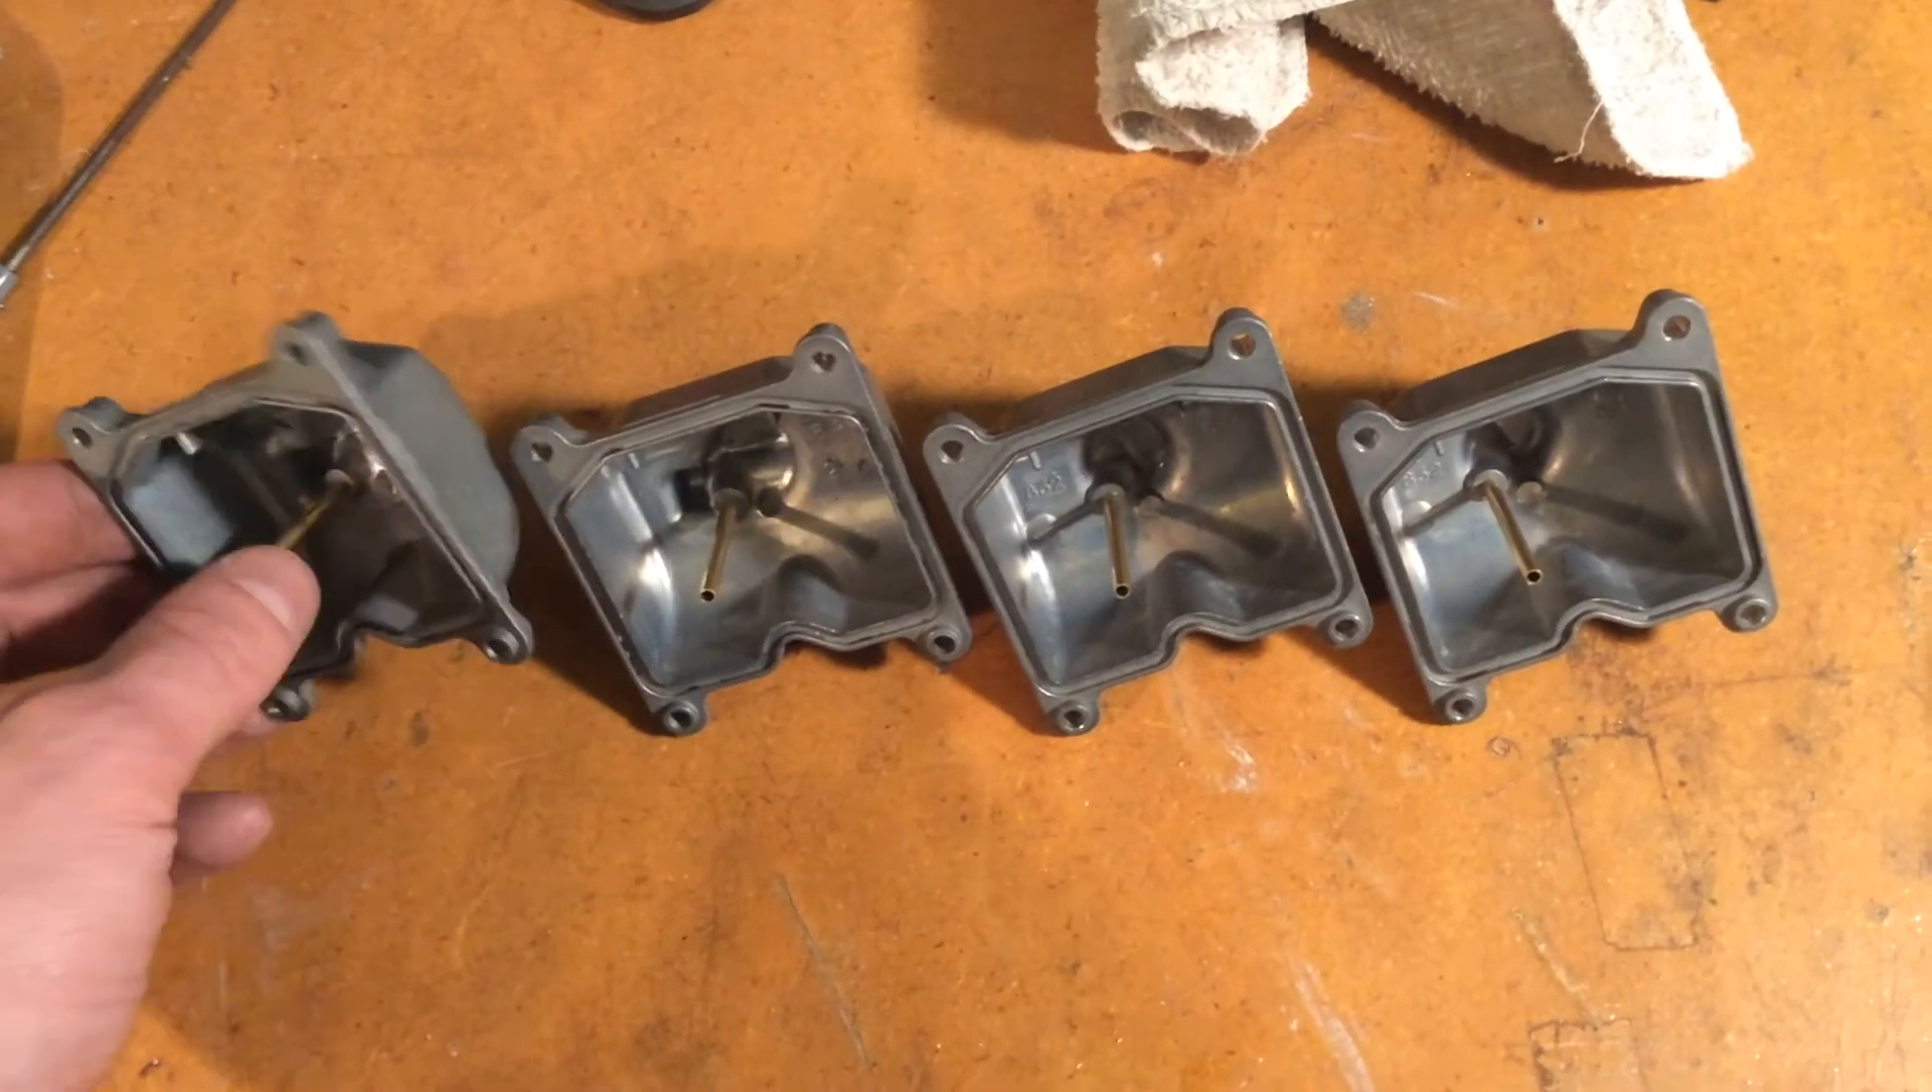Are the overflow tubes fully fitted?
Yes.